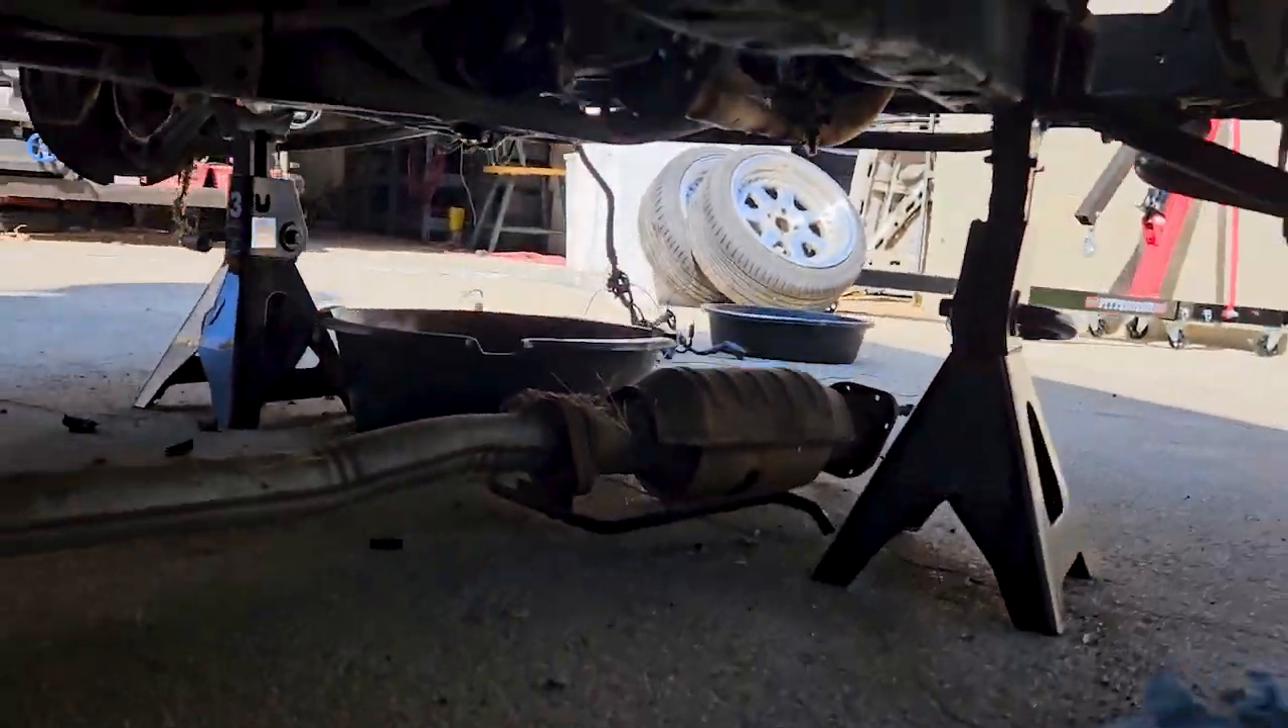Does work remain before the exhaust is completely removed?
No.